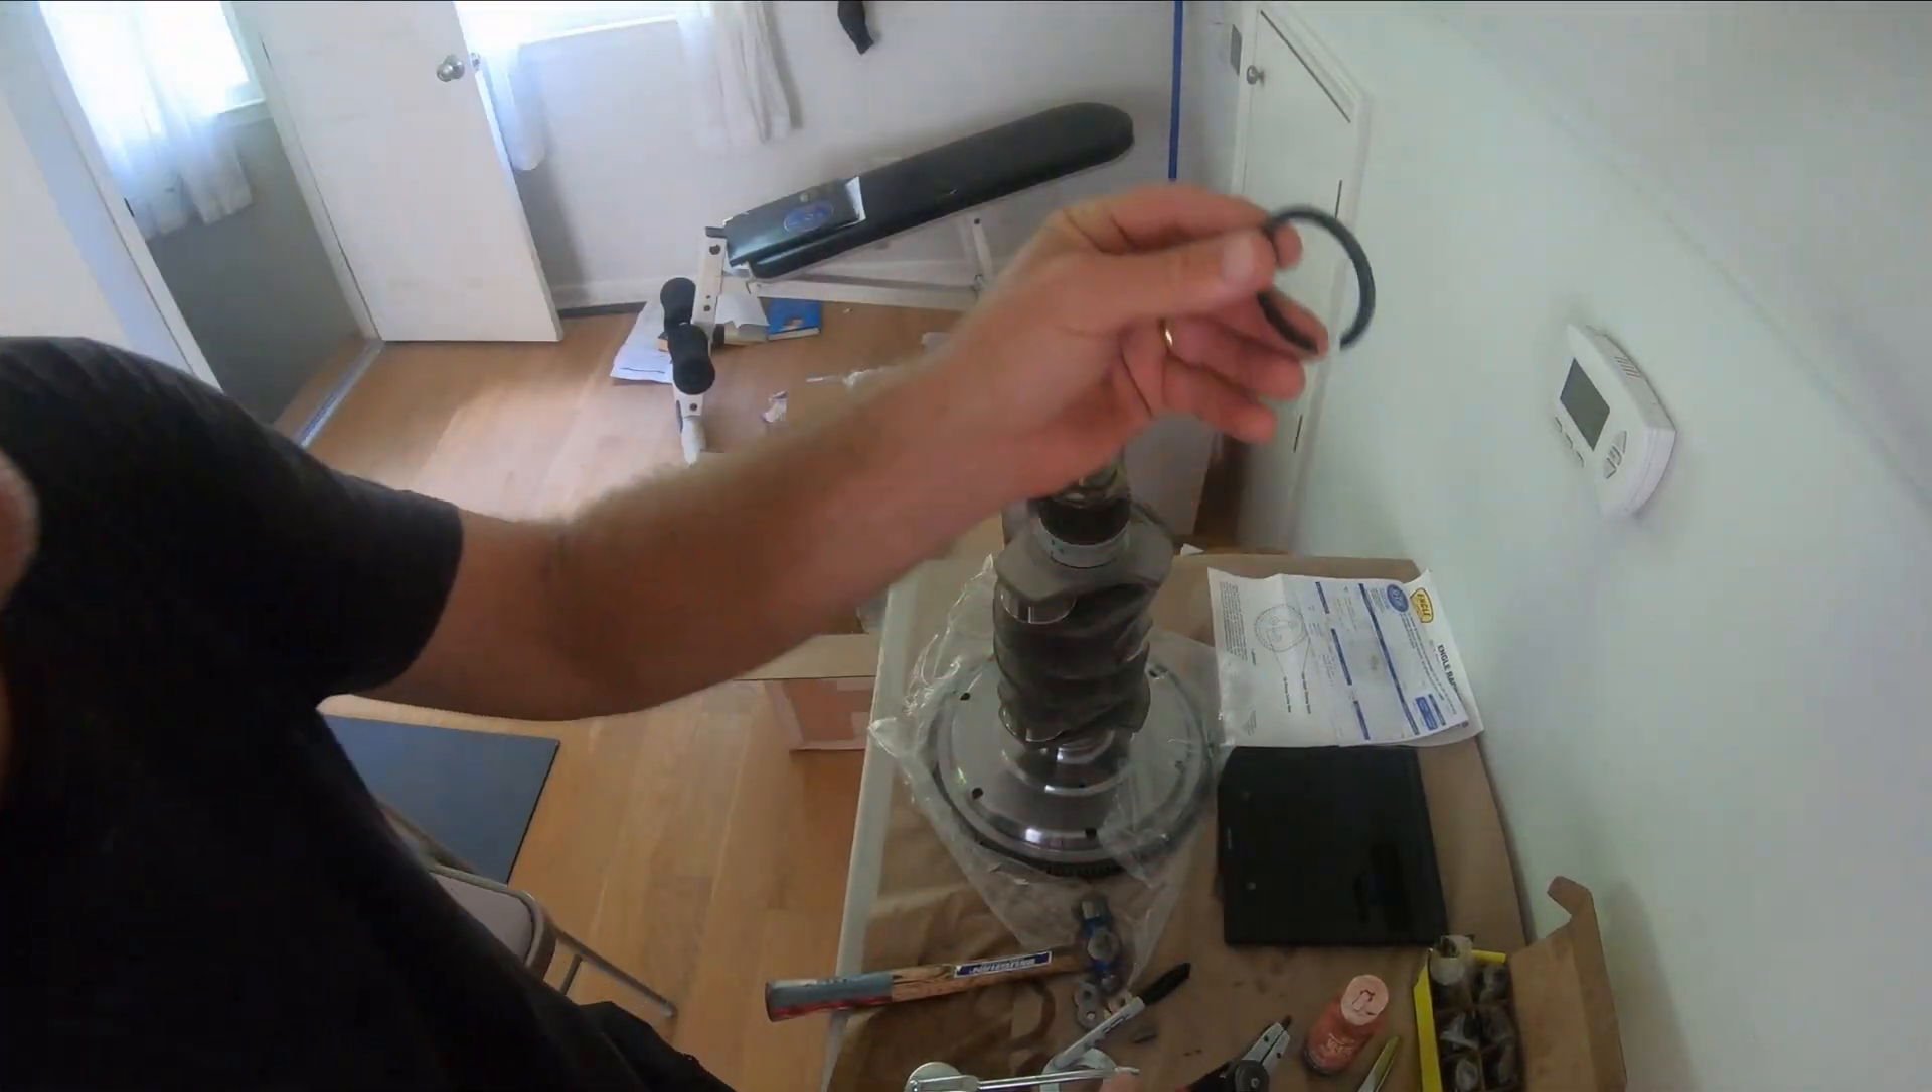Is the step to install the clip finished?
No.